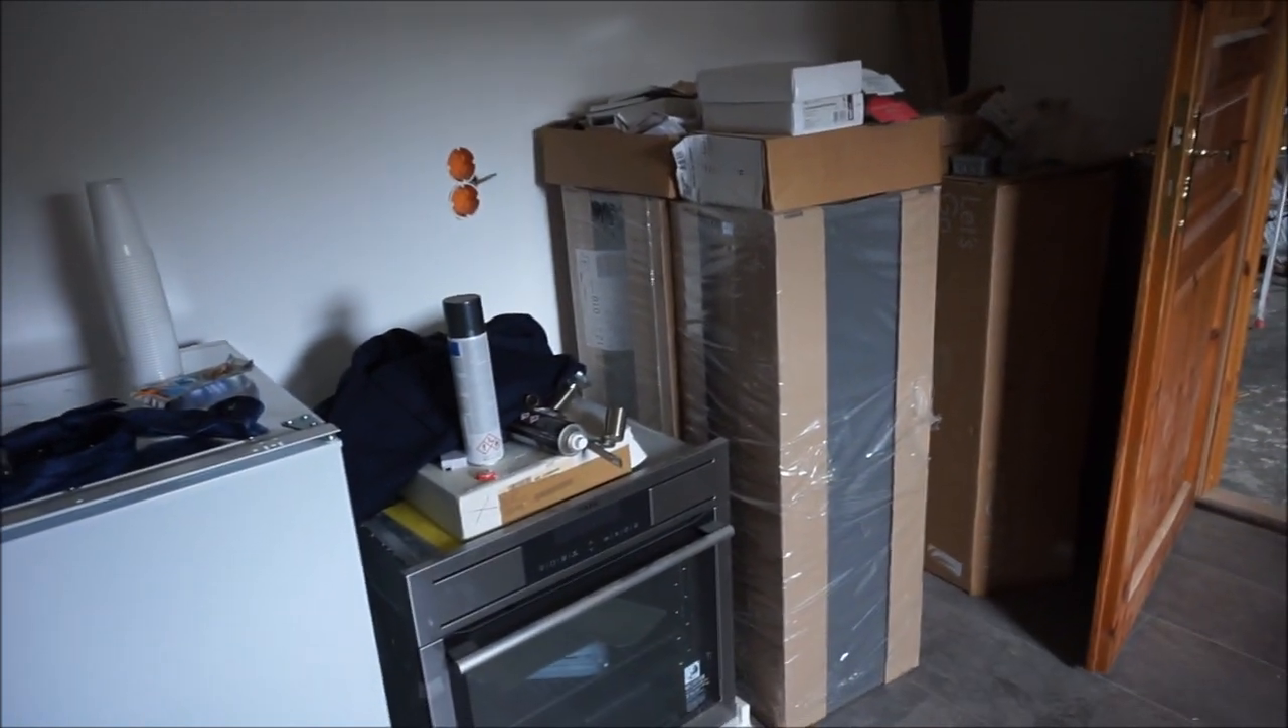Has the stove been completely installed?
No.